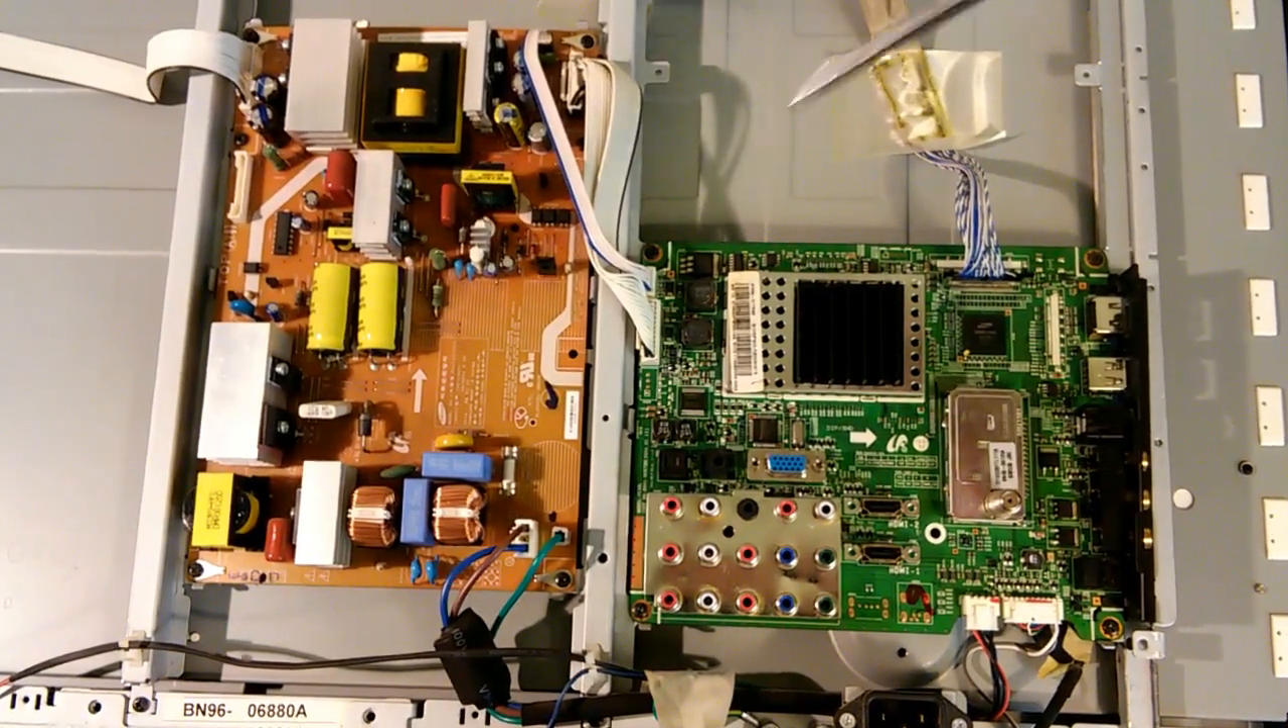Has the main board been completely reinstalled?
Yes.